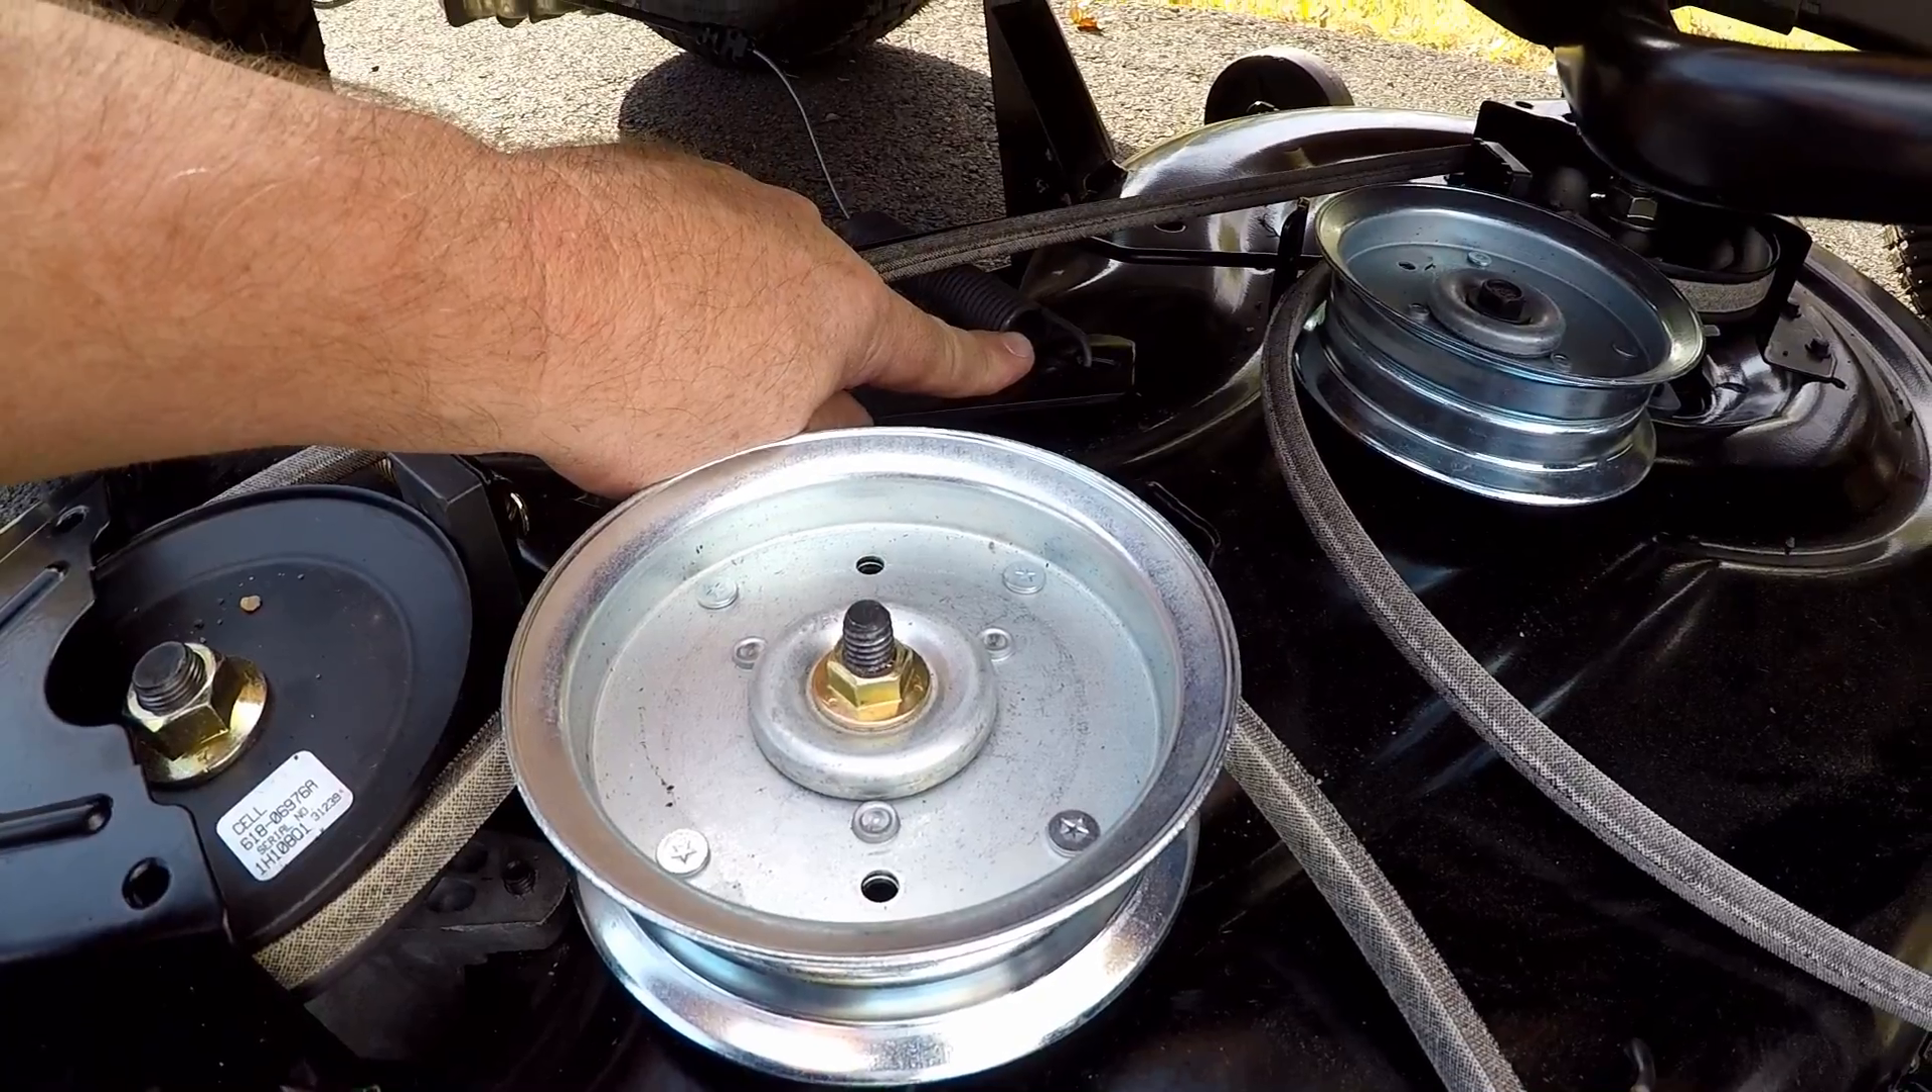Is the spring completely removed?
No.